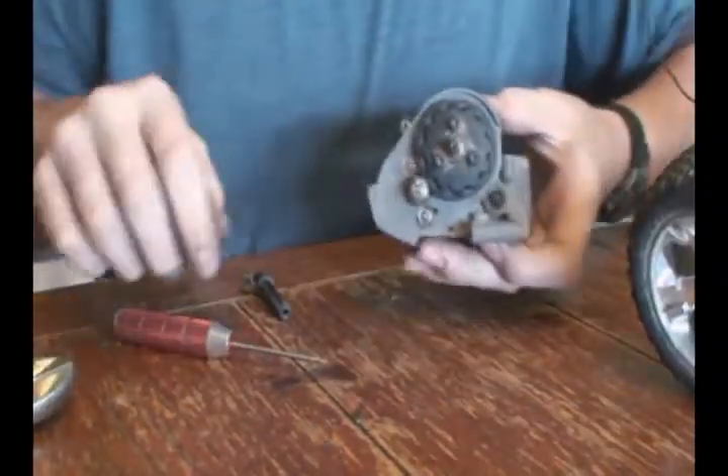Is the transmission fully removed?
Yes.